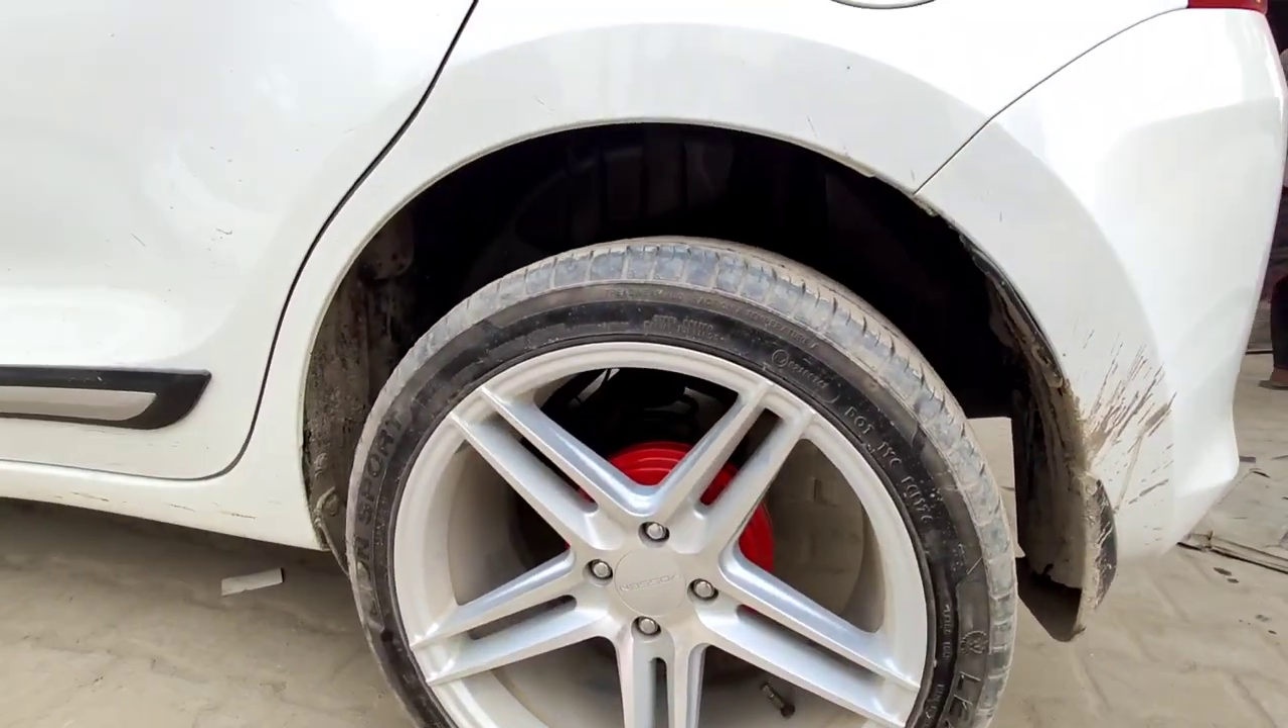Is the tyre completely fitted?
Yes.